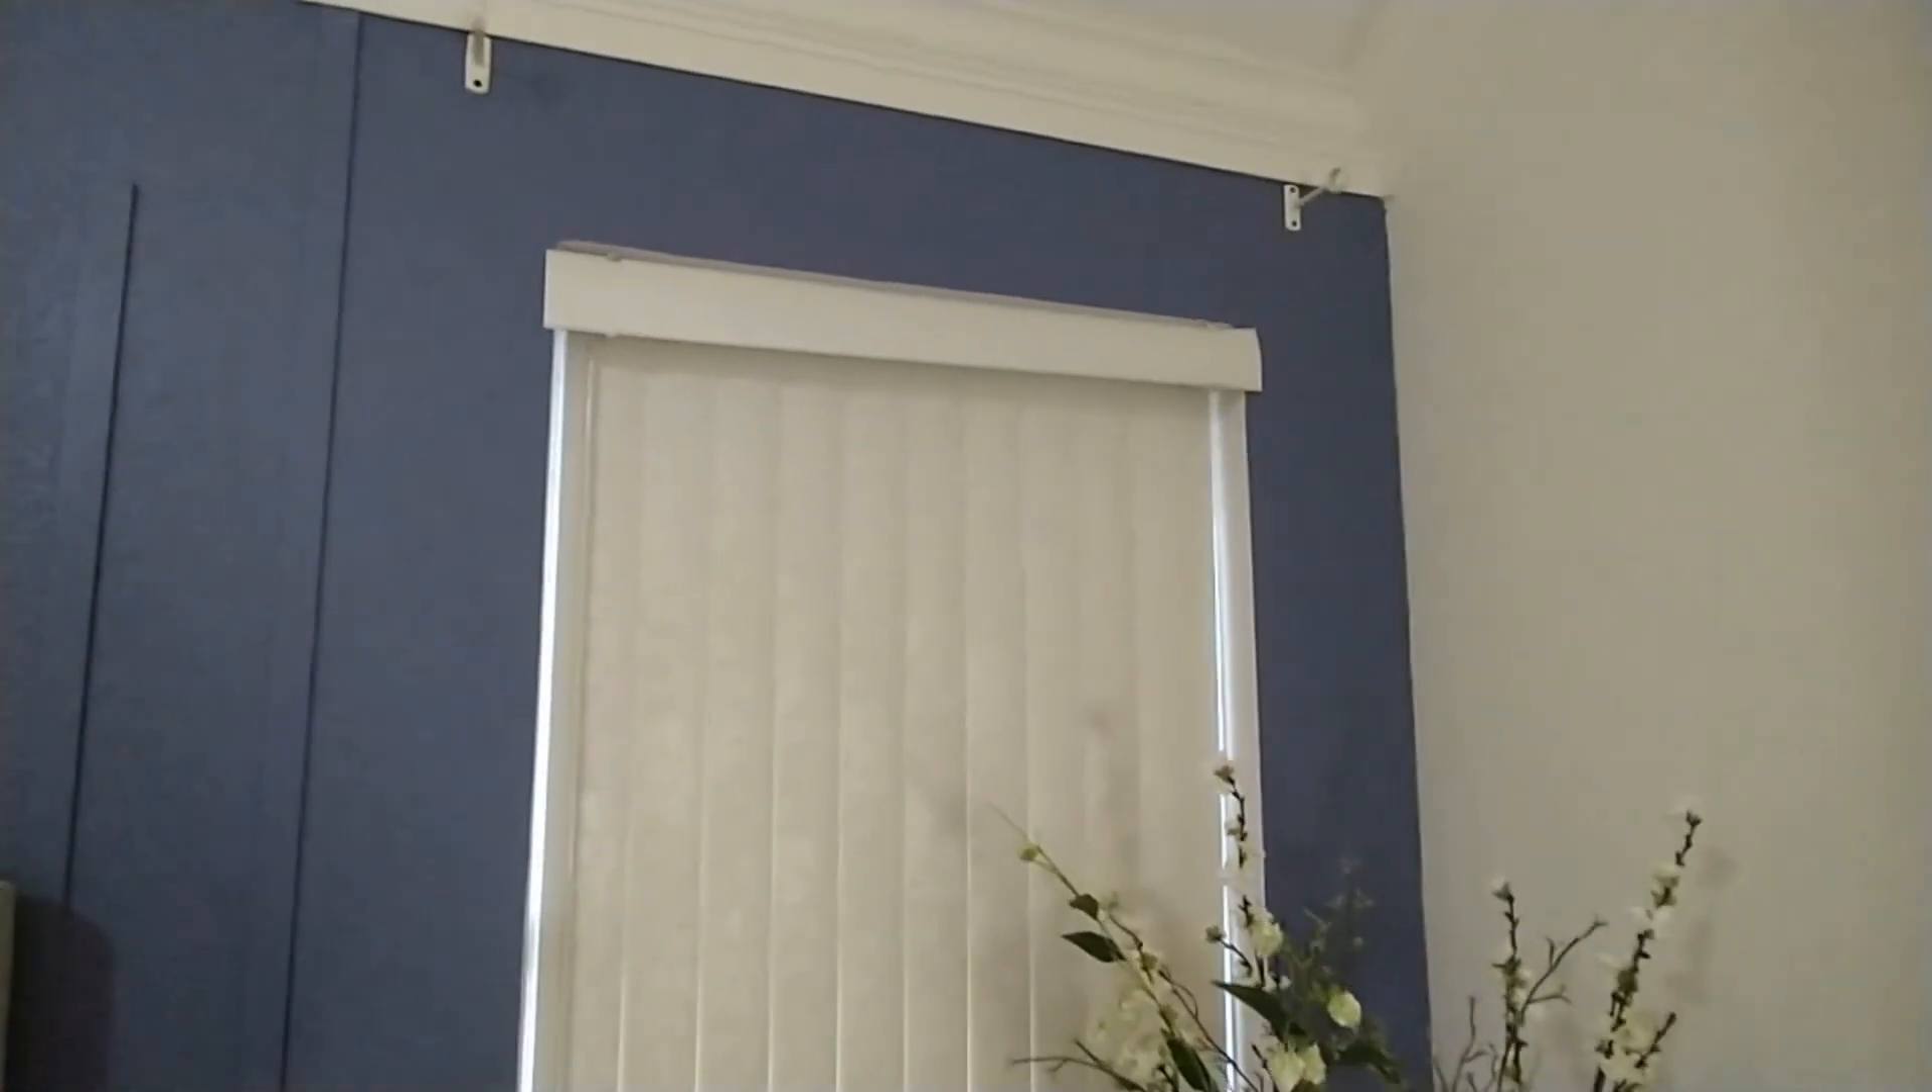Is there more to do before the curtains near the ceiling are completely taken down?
No.